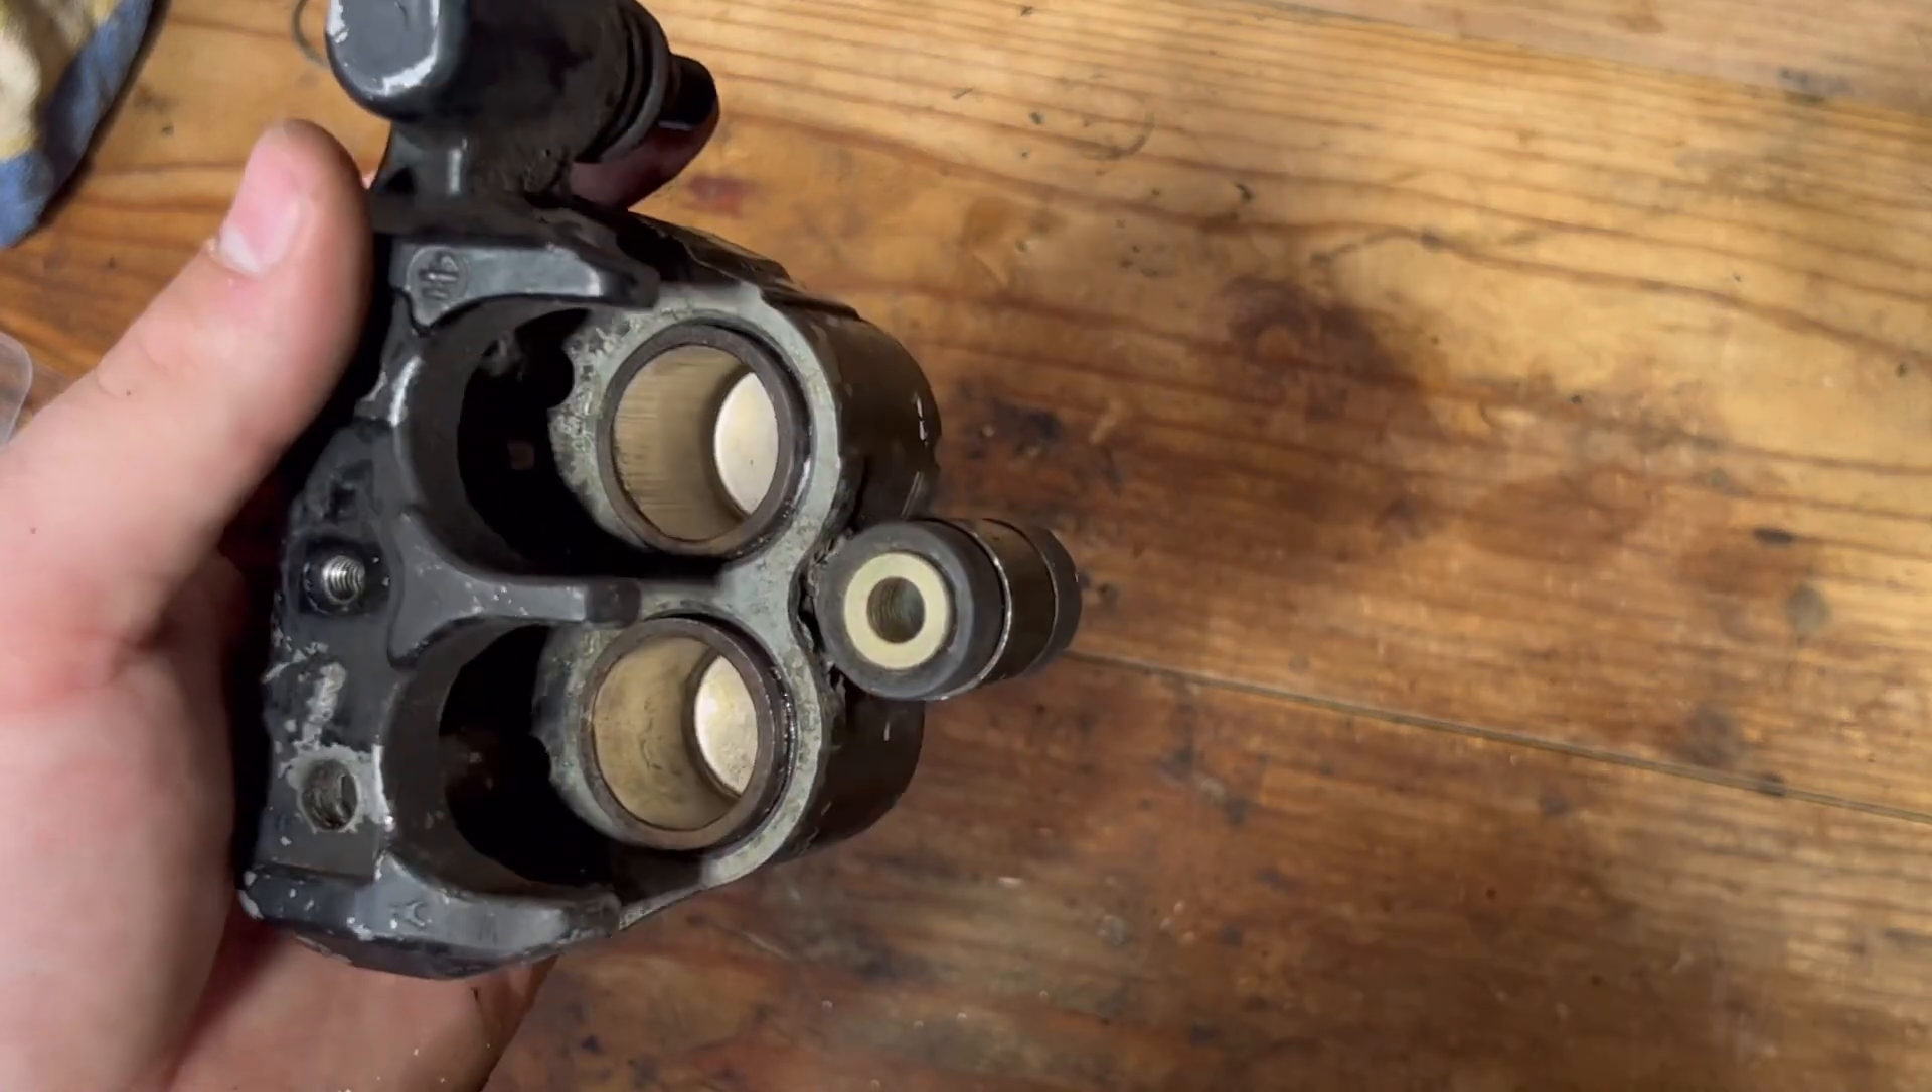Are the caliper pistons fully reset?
Yes.